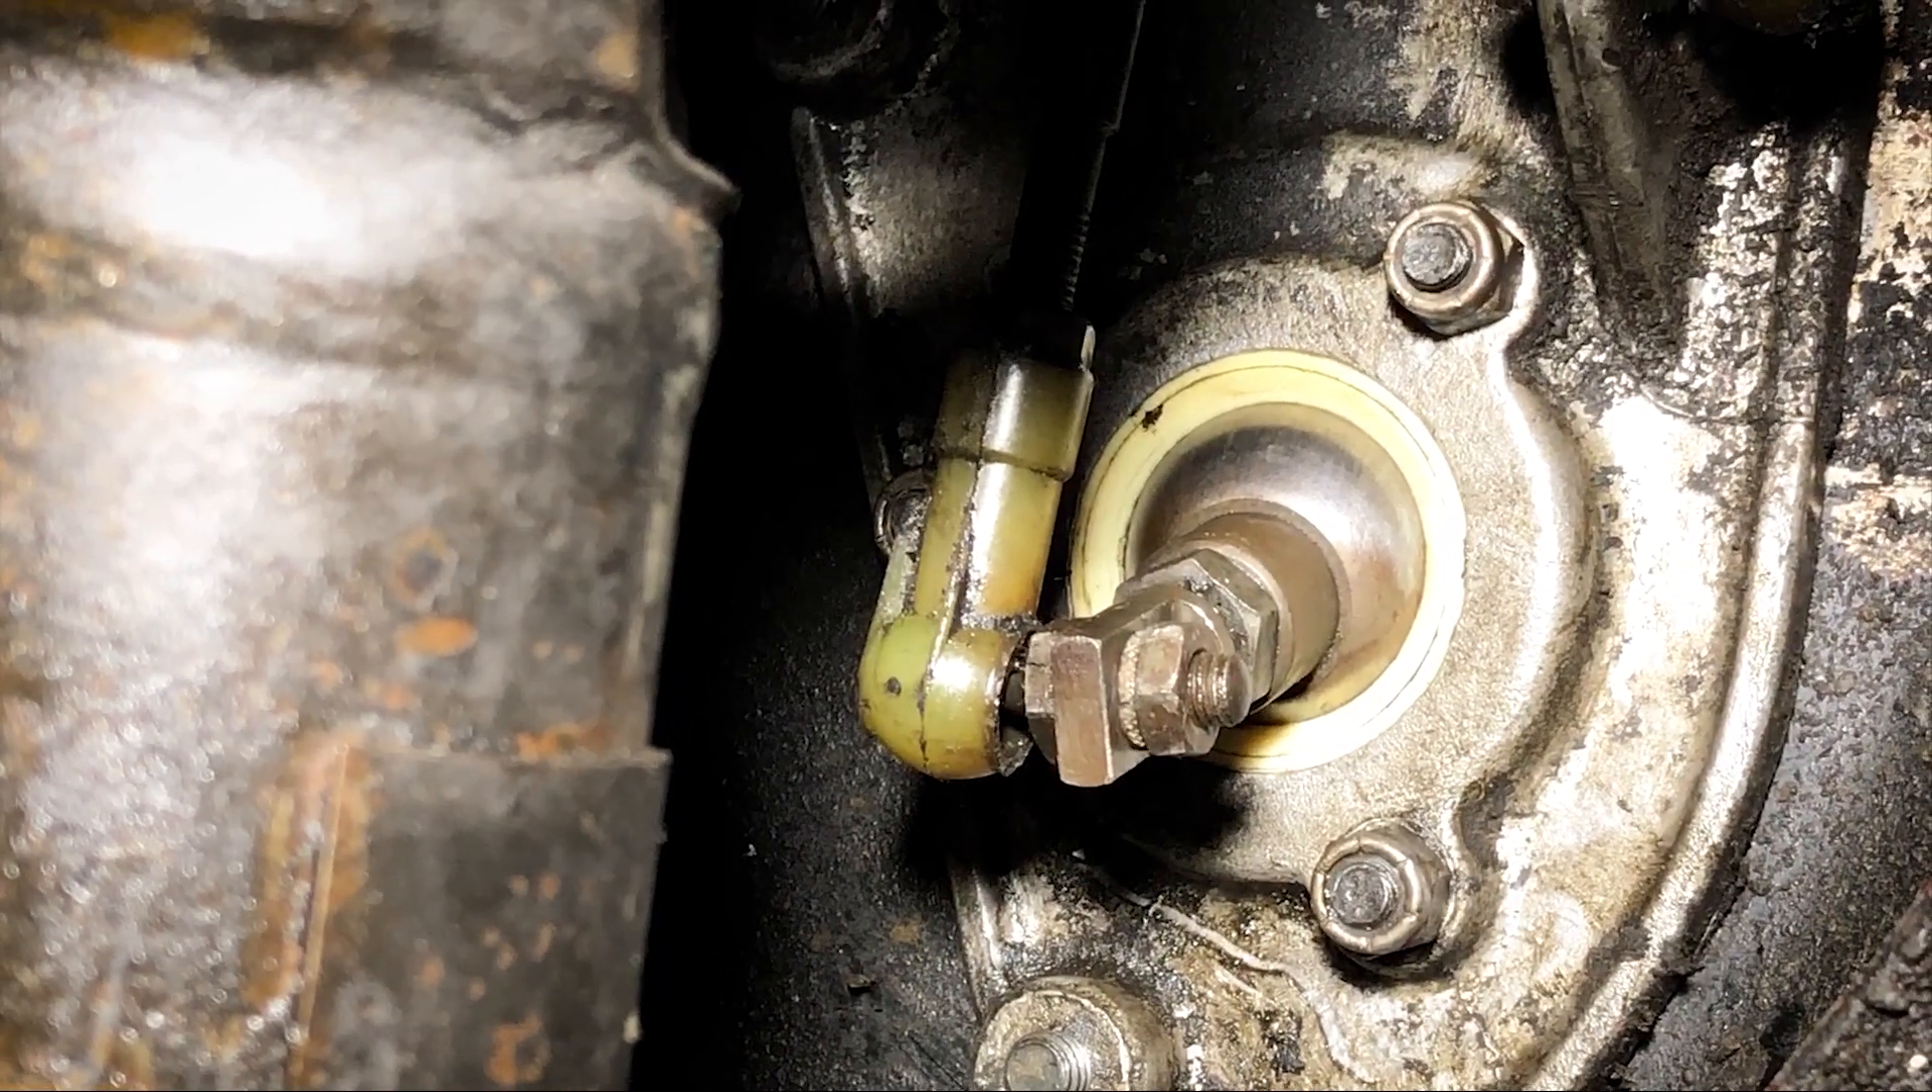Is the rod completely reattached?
Yes.